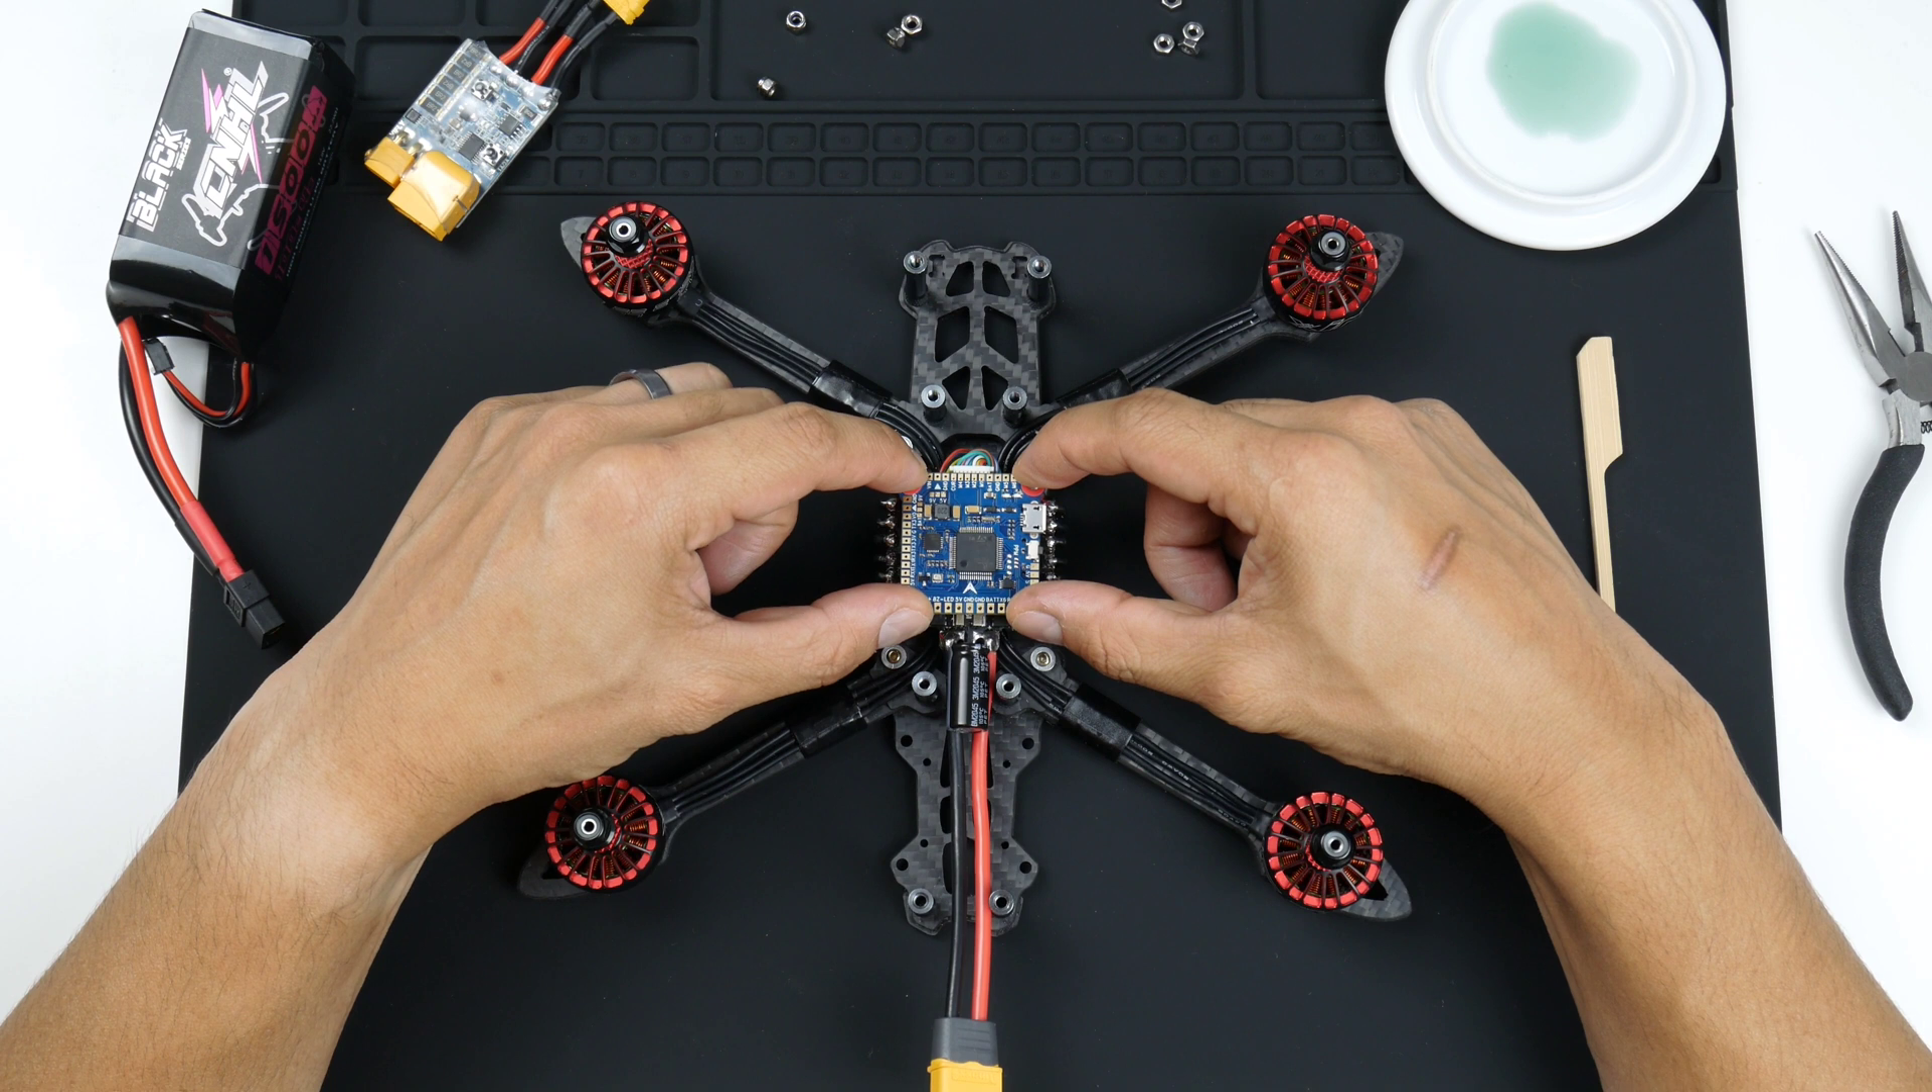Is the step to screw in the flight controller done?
No.